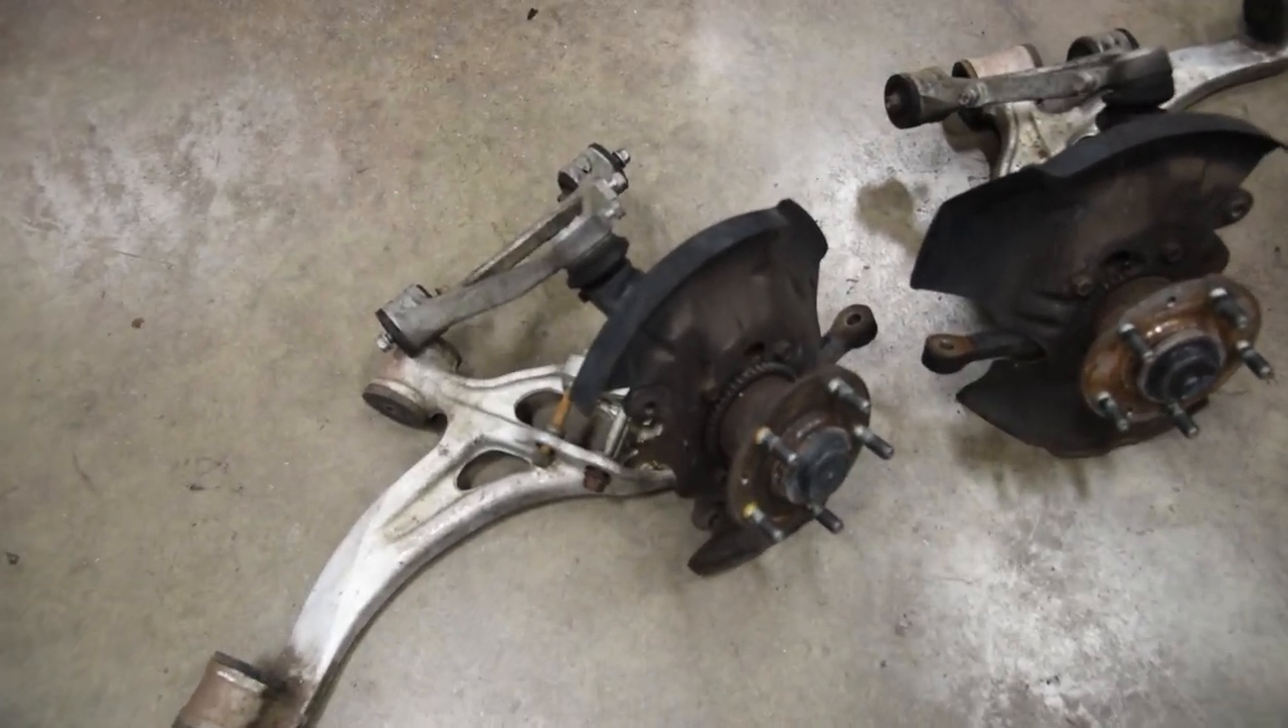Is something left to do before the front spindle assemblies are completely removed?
No.